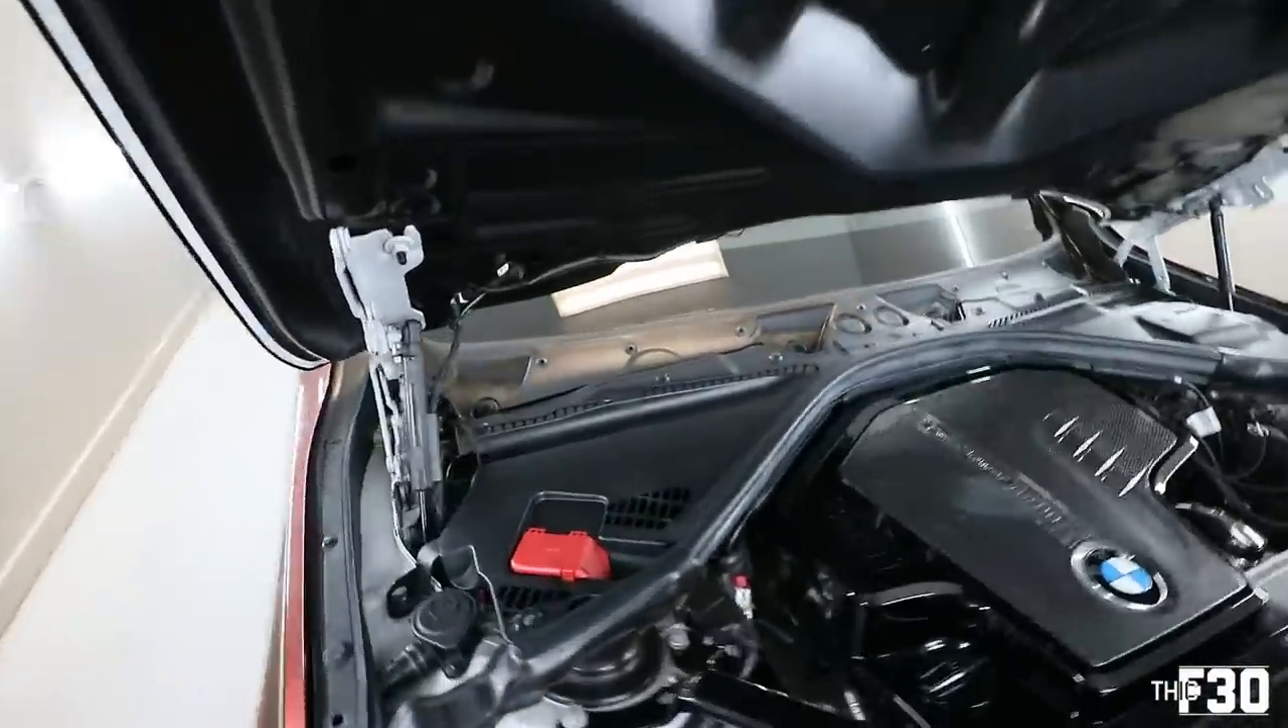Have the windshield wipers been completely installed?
No.